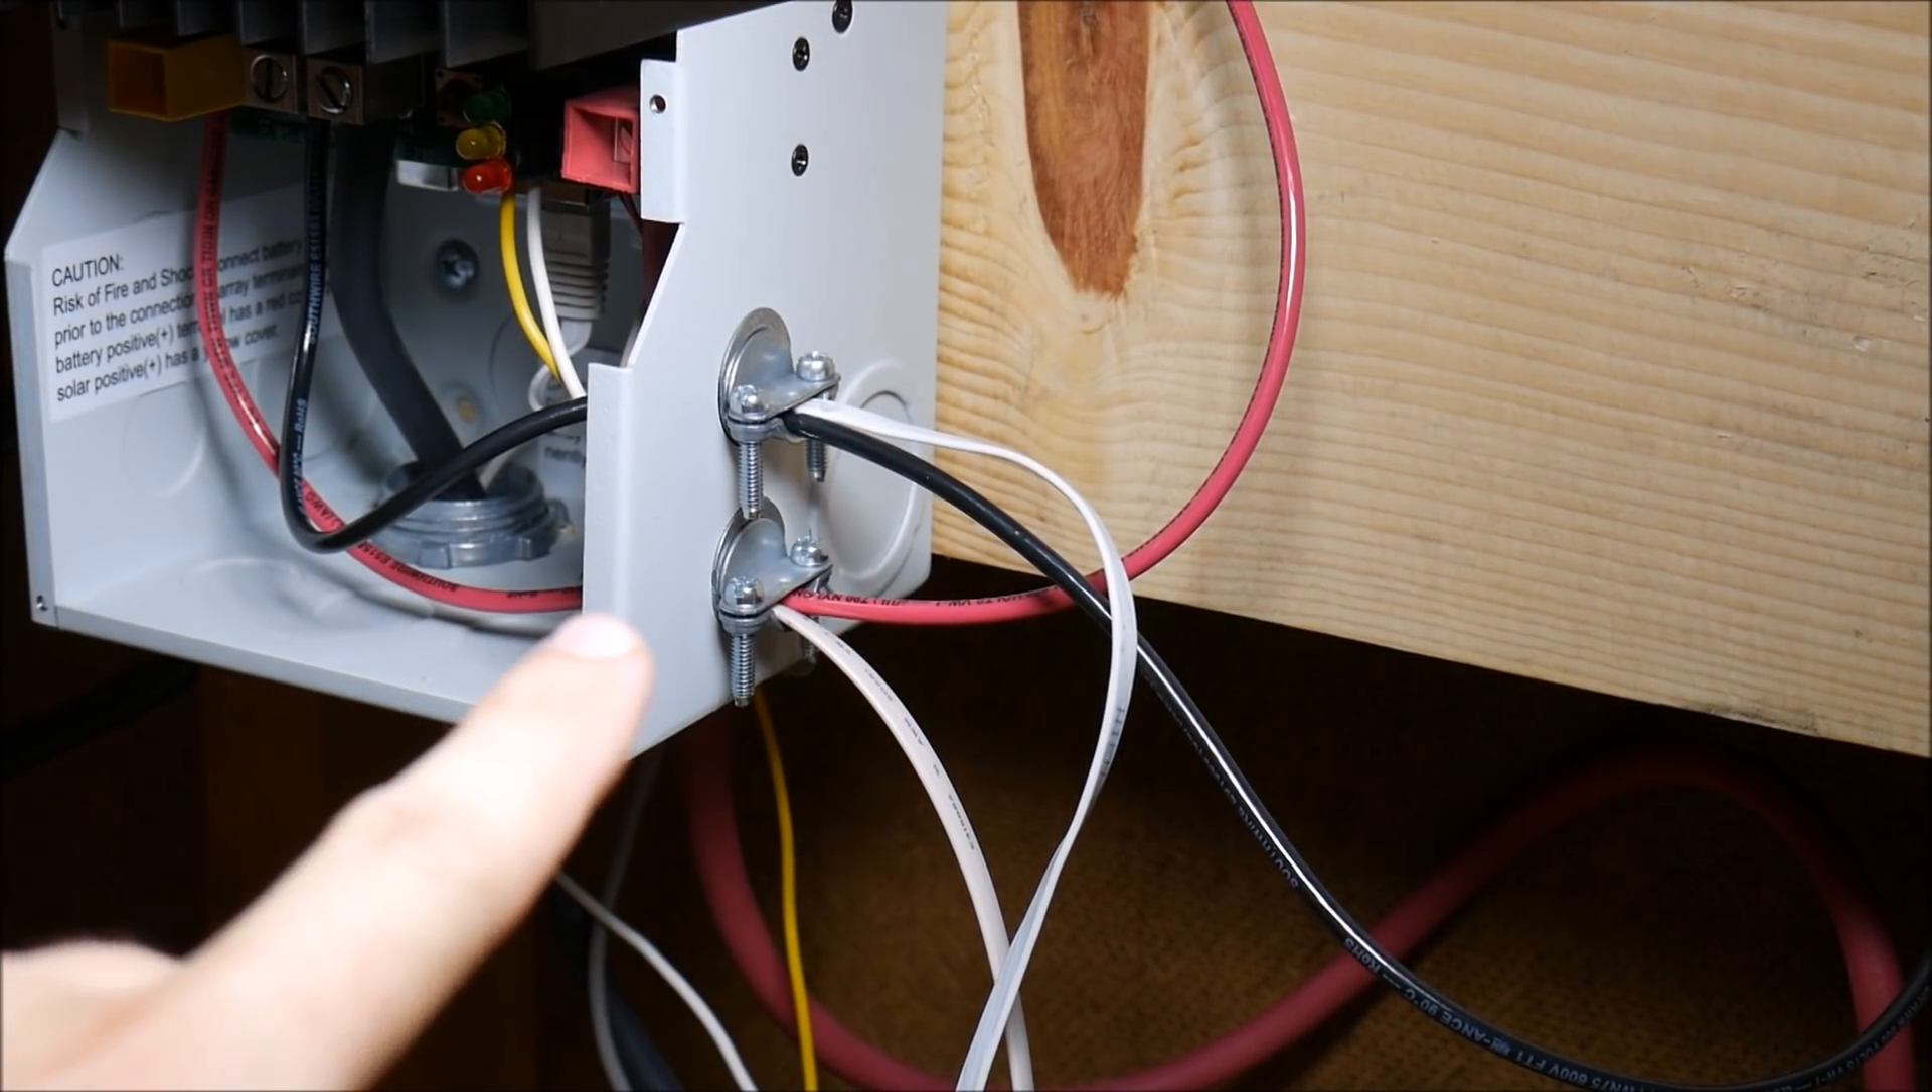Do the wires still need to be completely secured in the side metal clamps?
No.